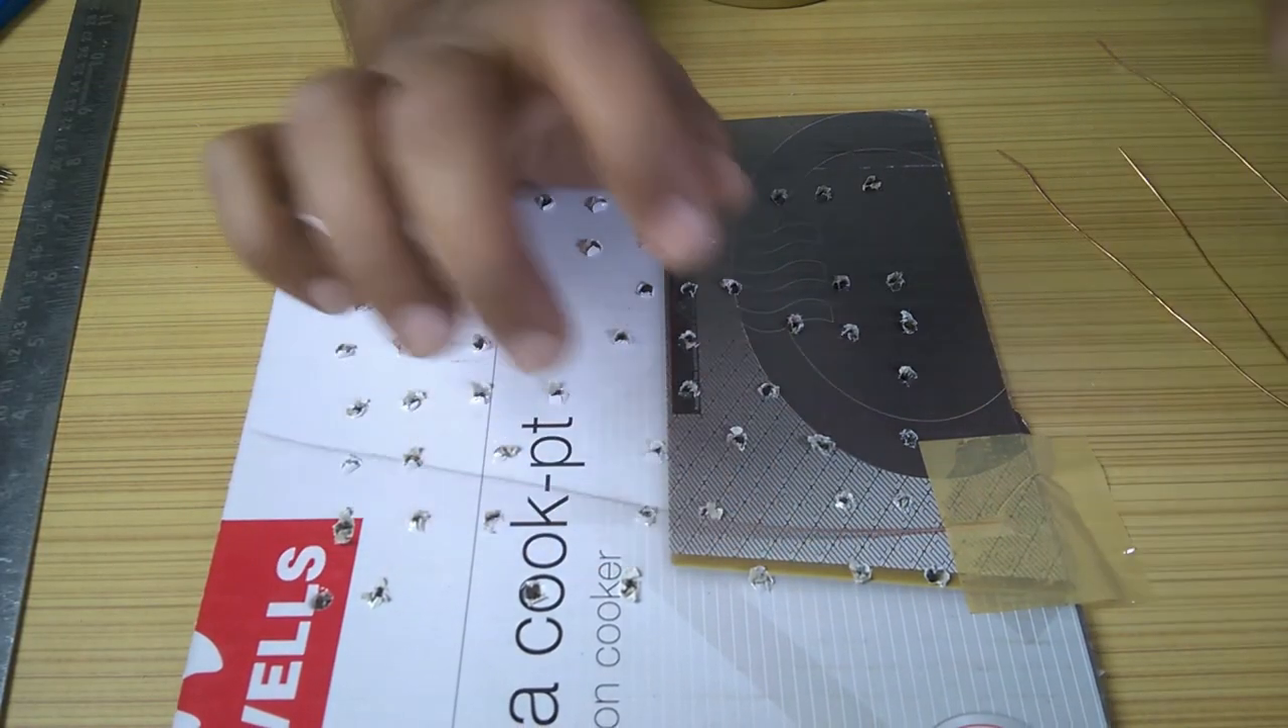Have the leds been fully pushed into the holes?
No.